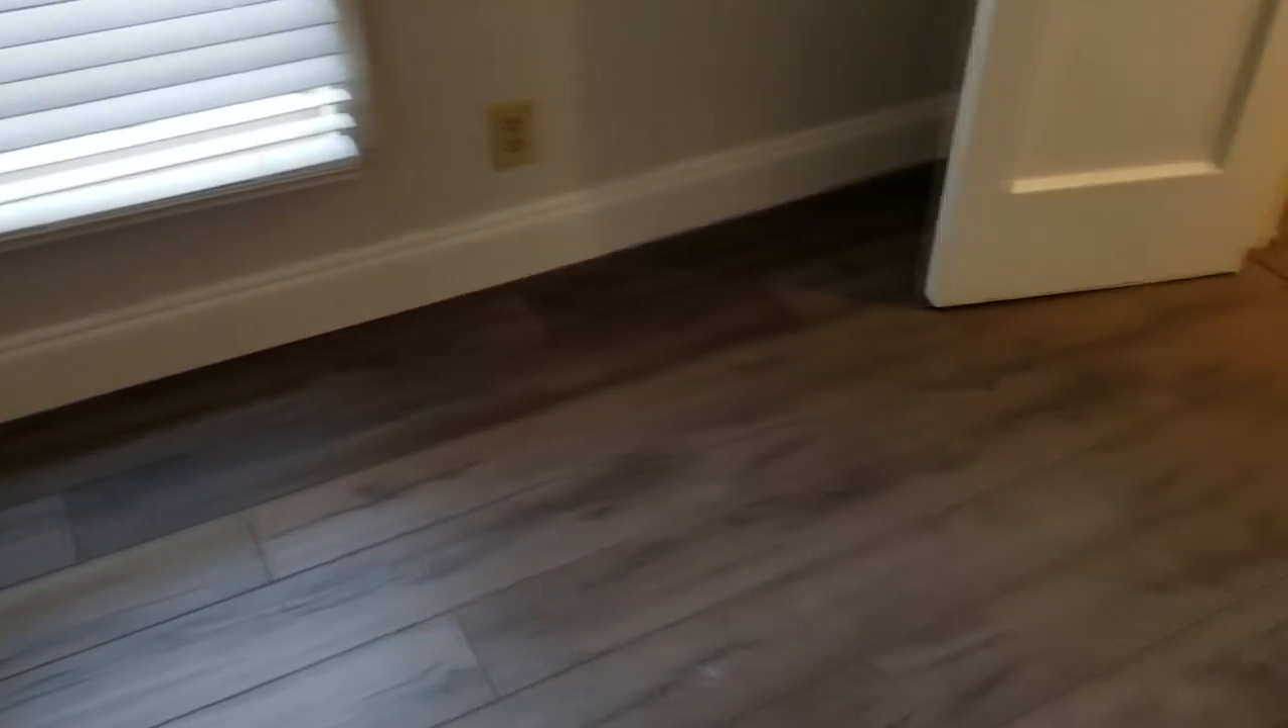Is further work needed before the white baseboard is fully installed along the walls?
No.